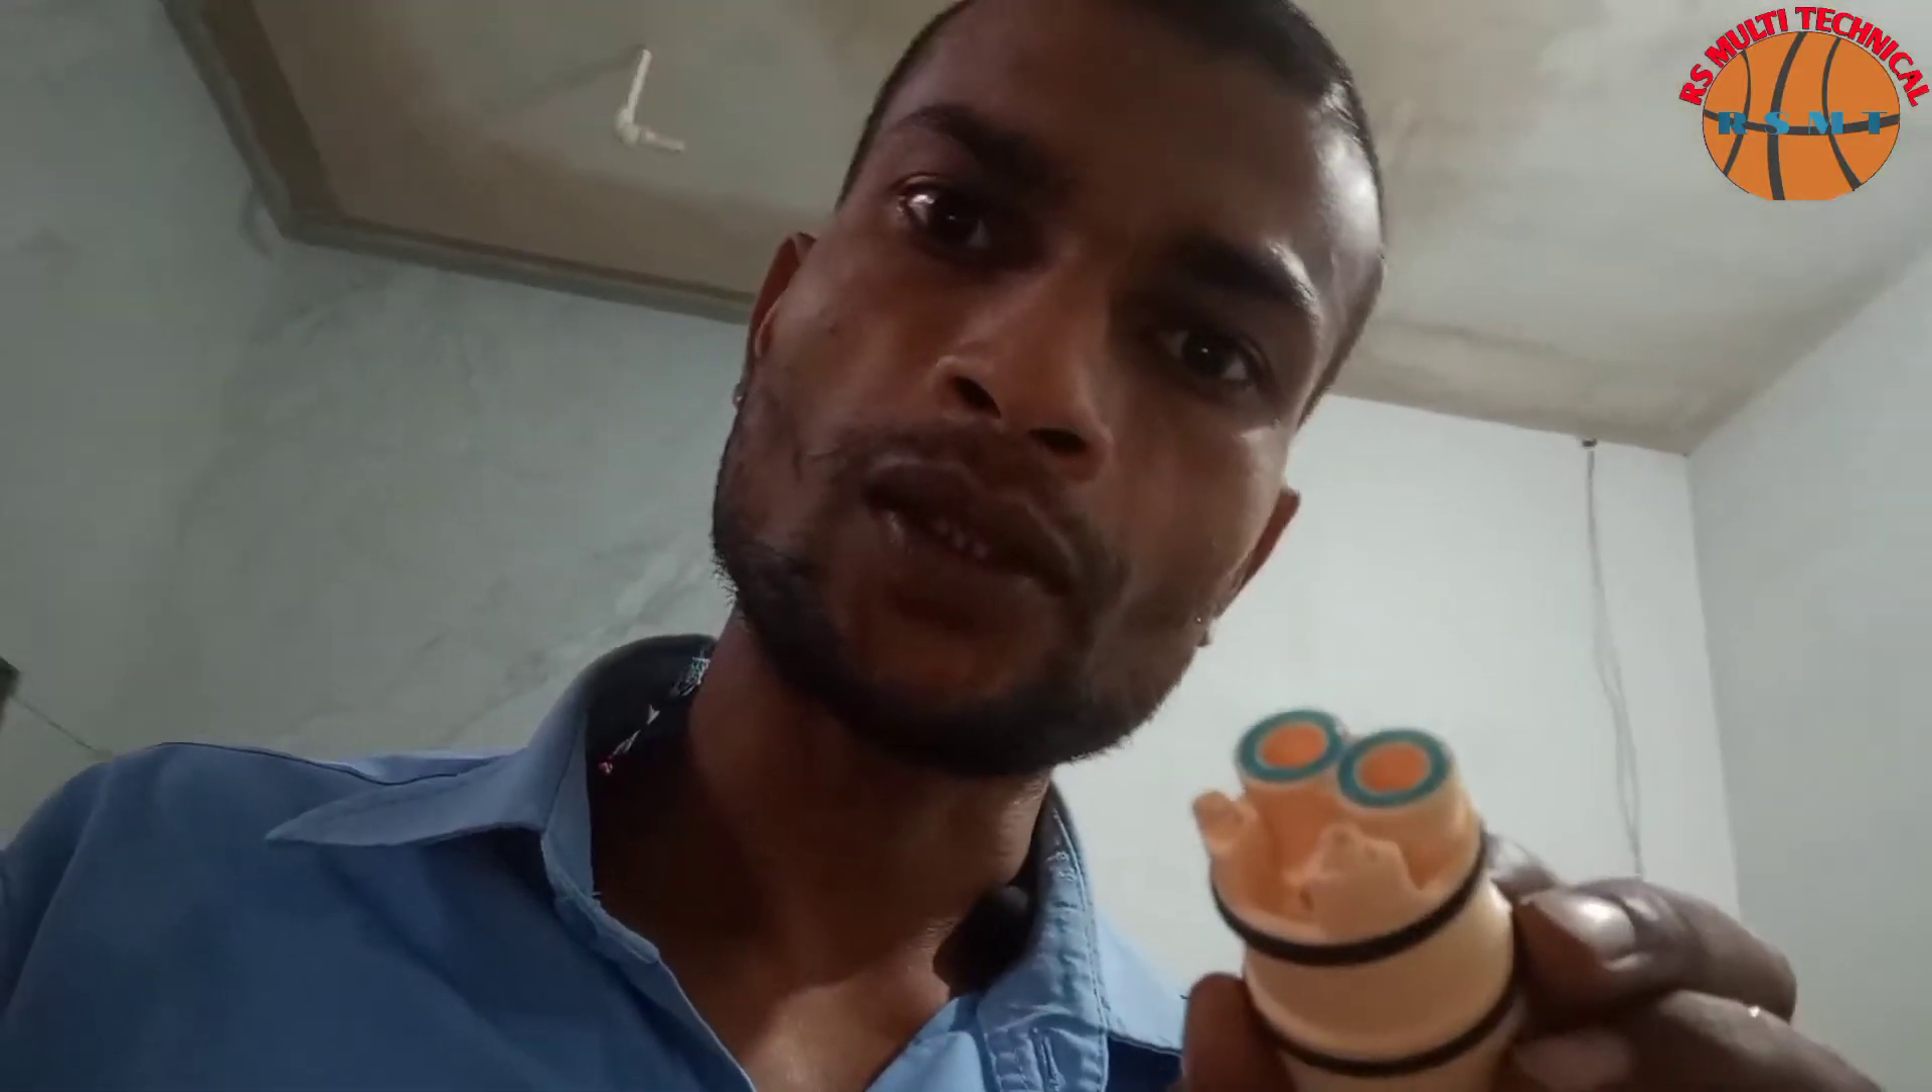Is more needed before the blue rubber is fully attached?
No.